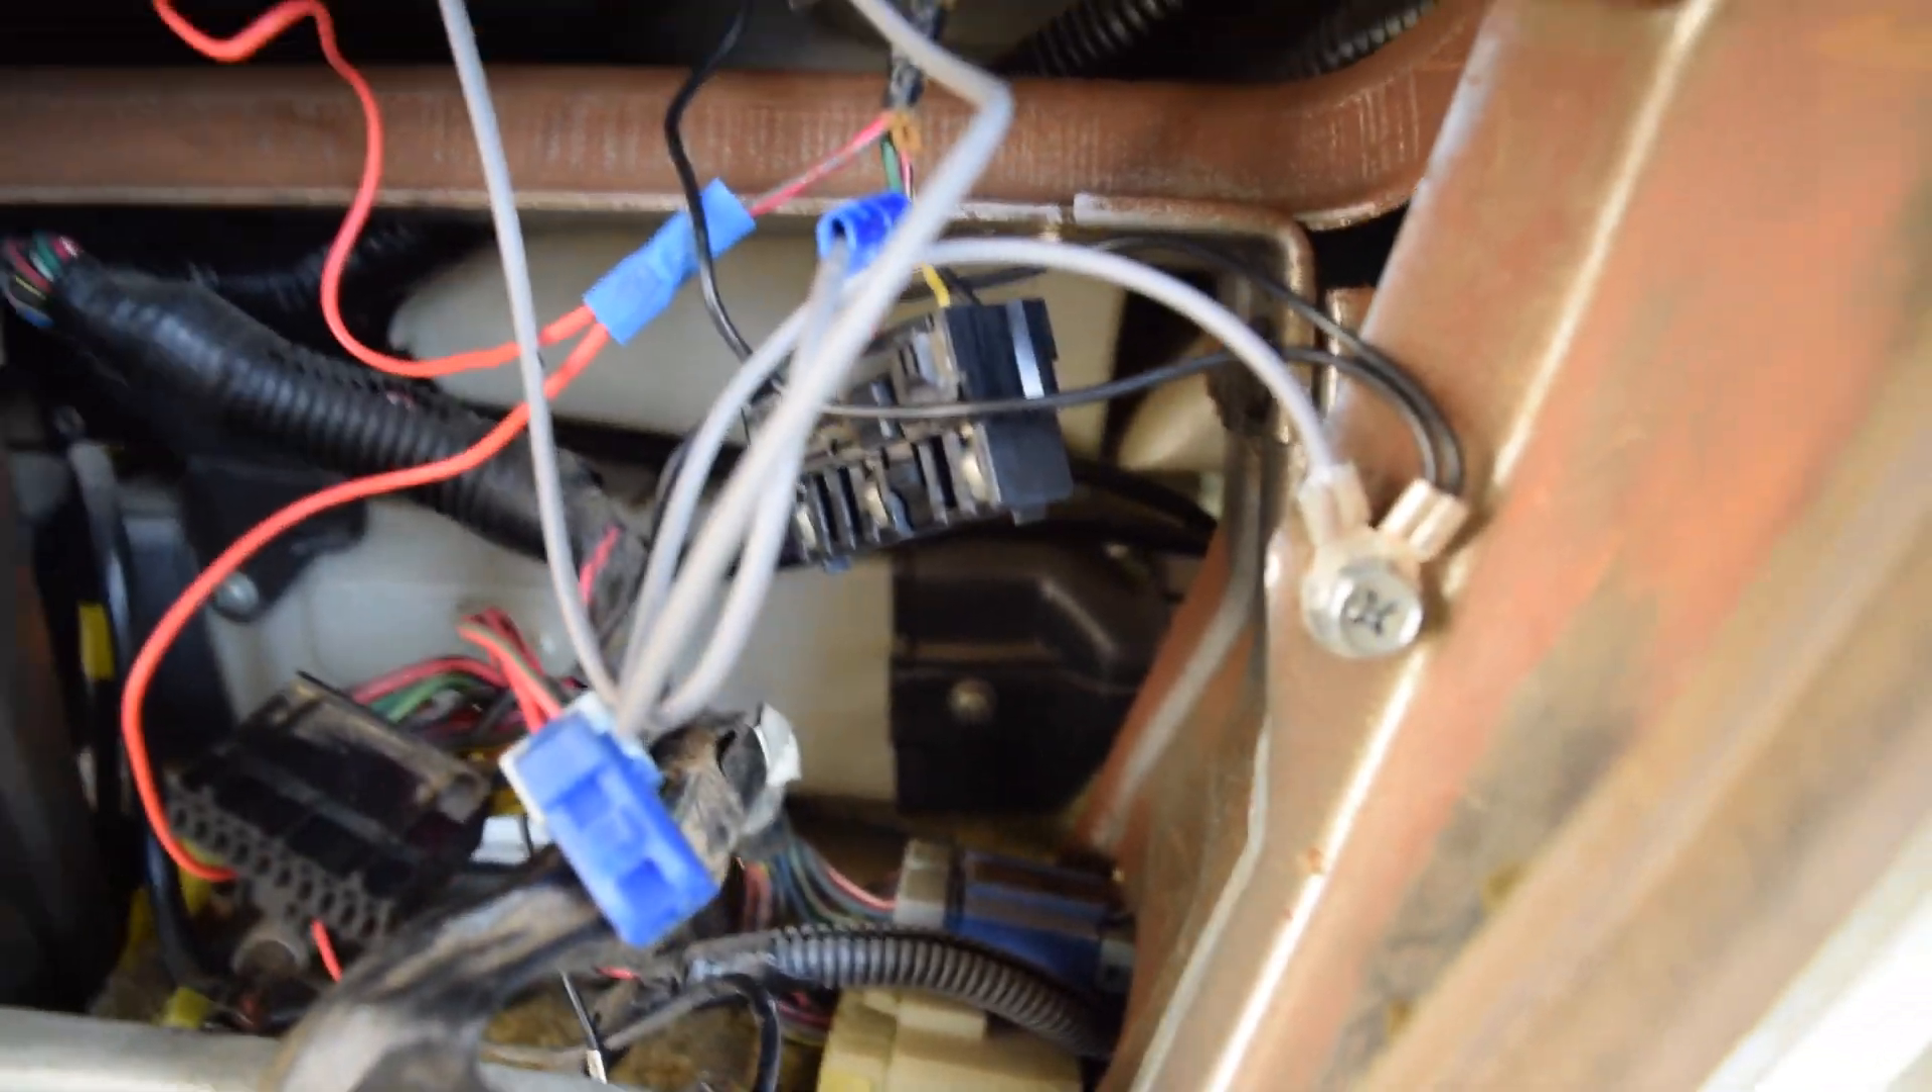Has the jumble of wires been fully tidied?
No.